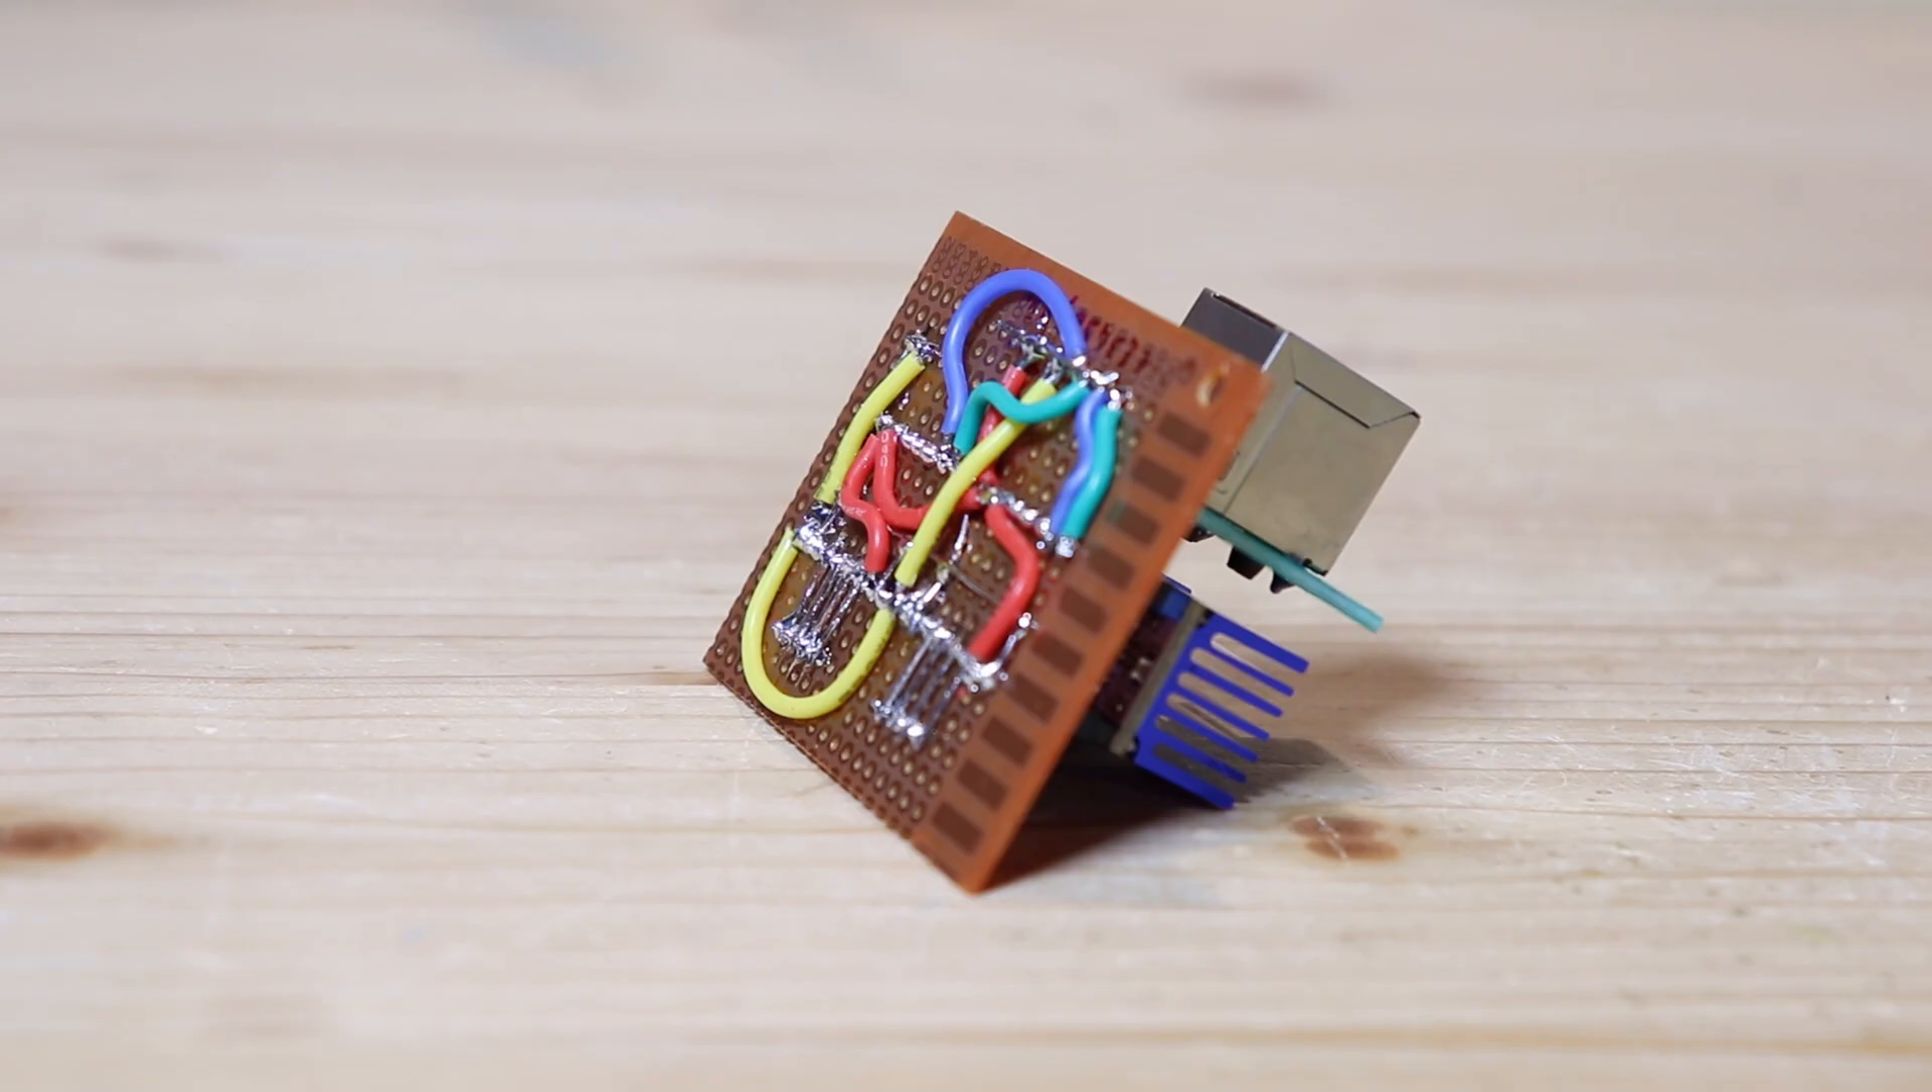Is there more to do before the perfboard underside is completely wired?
No.